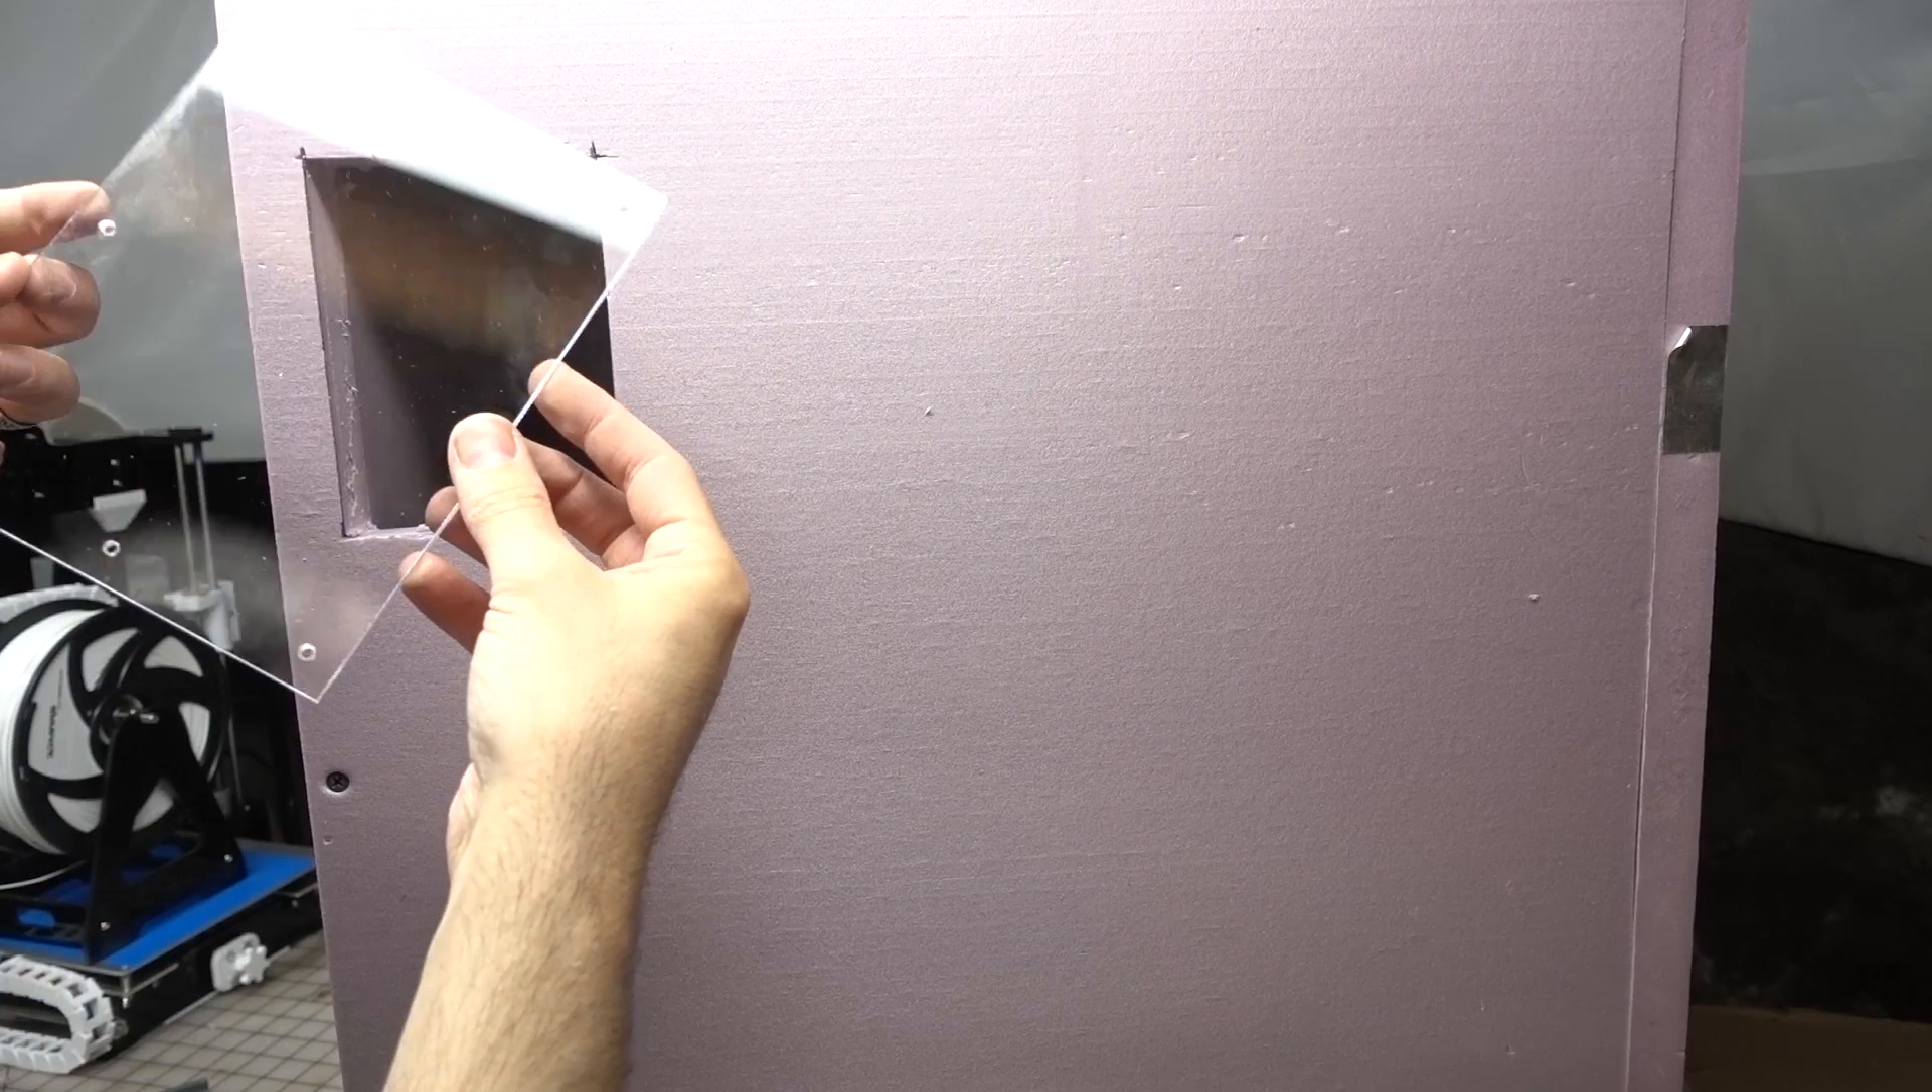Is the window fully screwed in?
No.